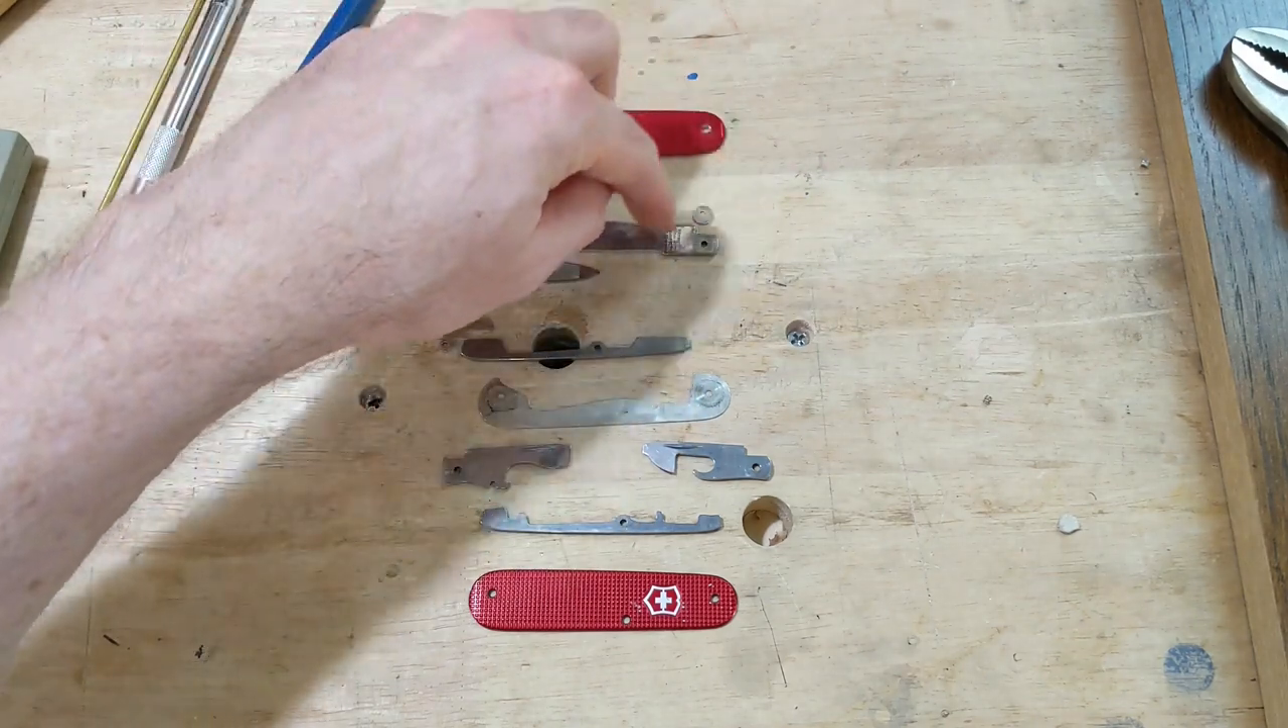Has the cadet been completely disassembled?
Yes.